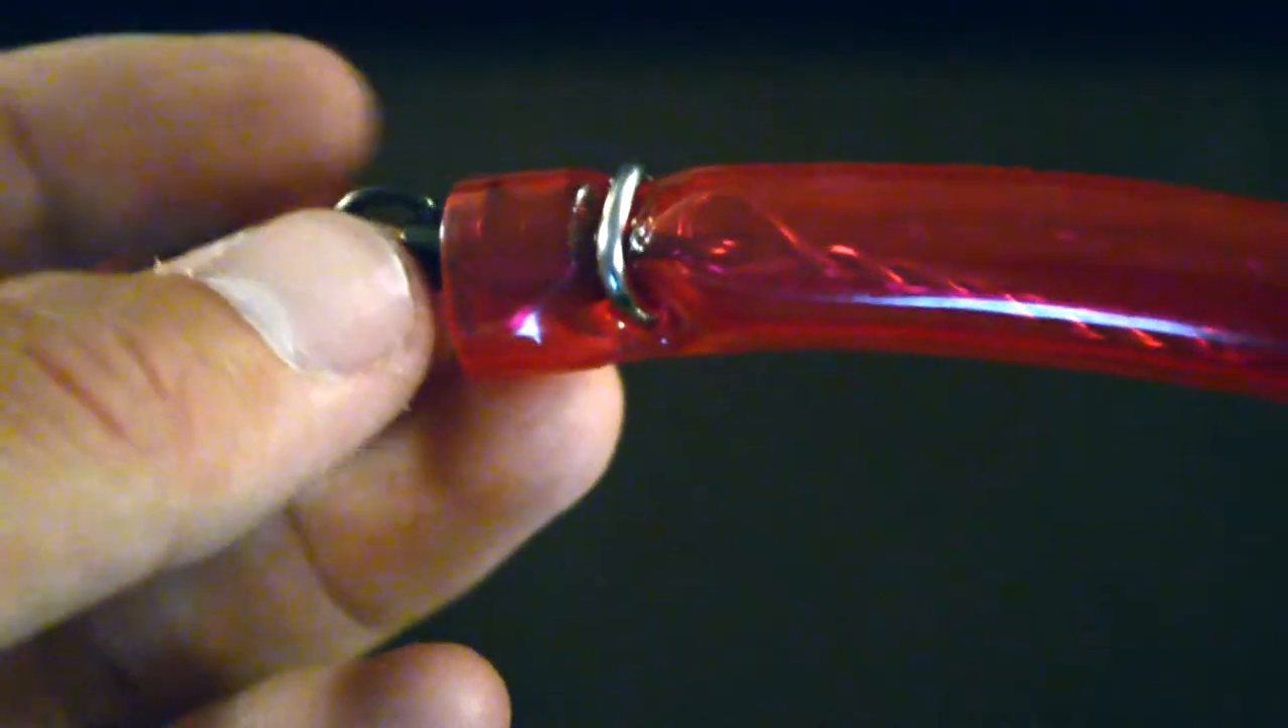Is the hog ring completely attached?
Yes.